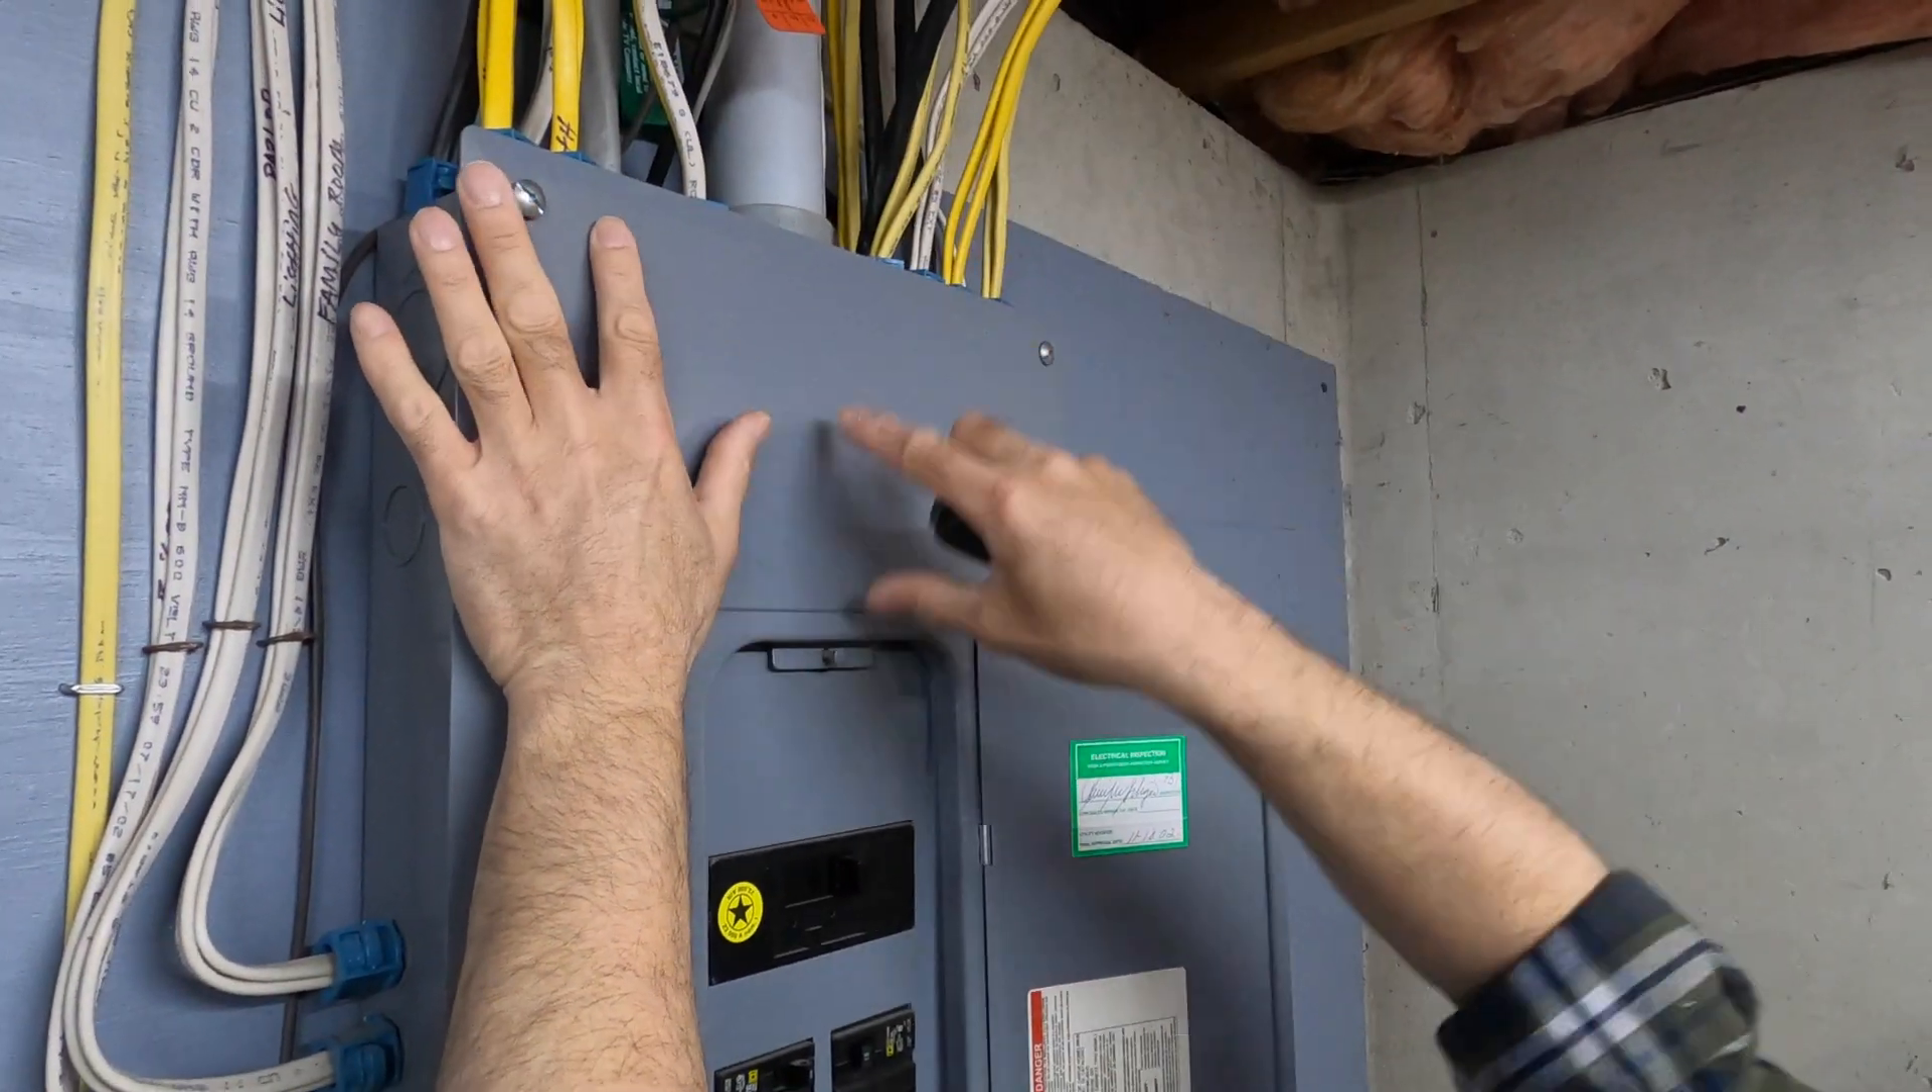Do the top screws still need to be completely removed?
Yes.